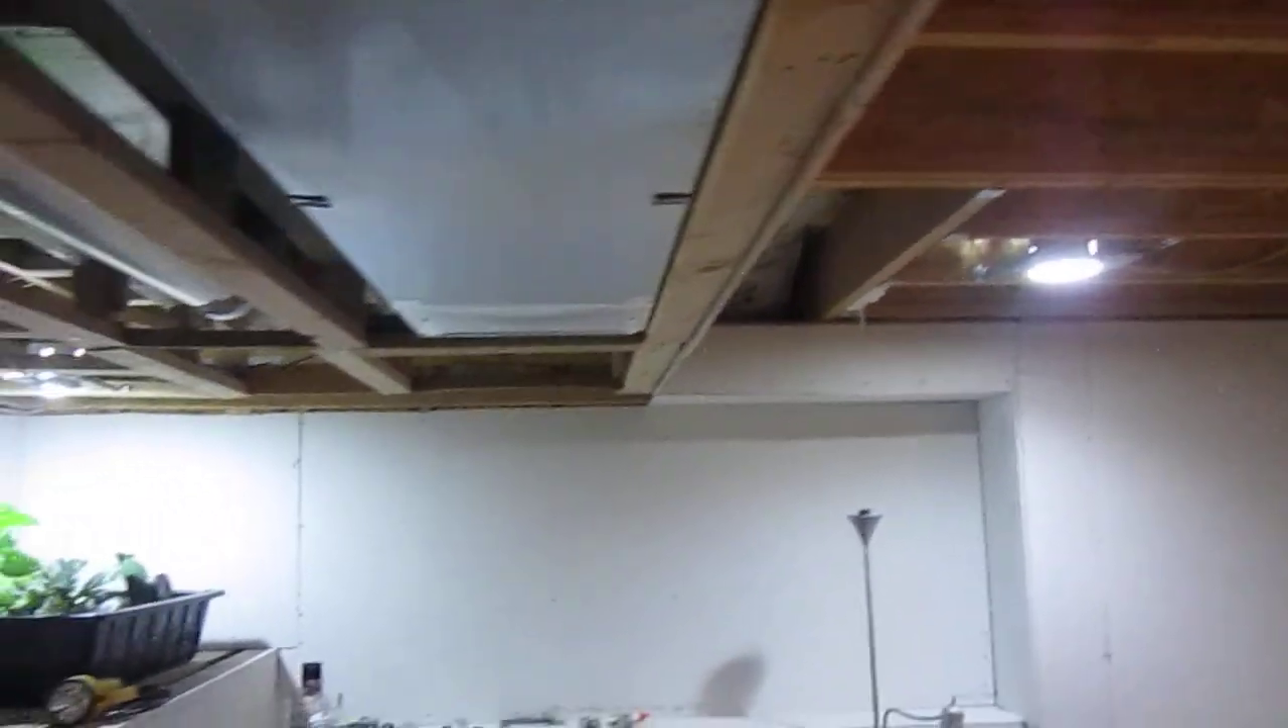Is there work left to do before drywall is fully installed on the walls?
No.